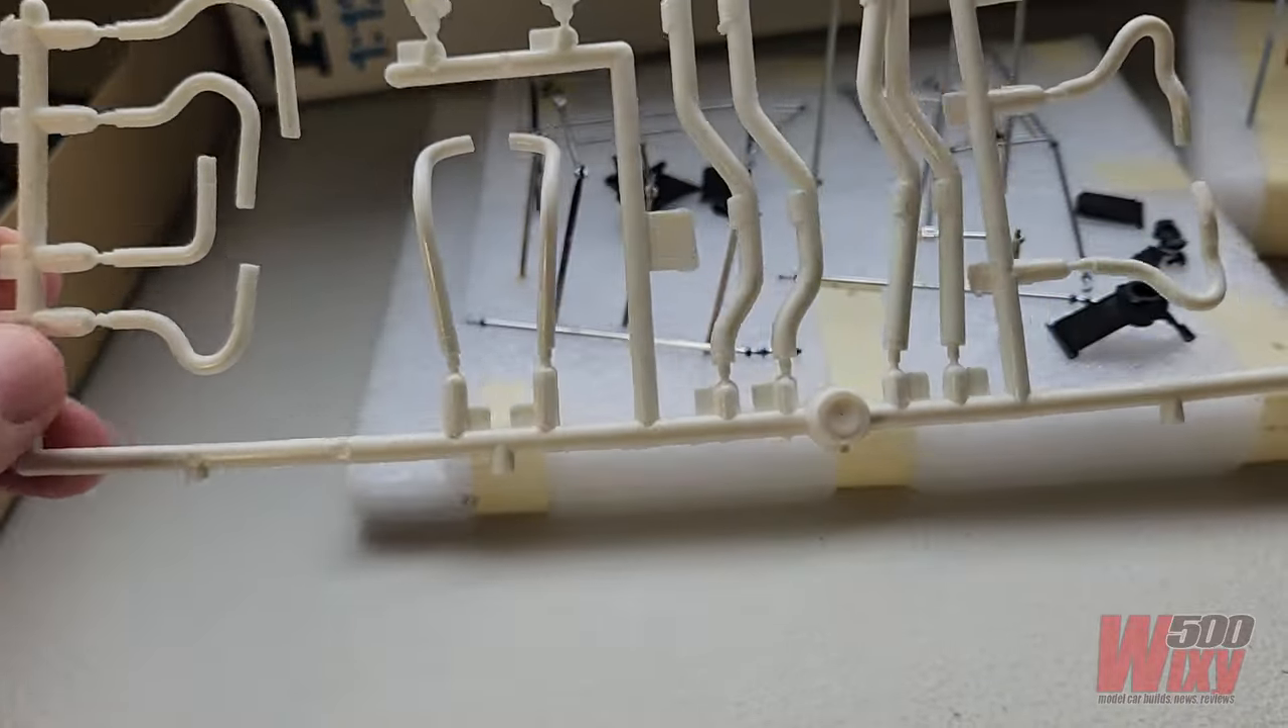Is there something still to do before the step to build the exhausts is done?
Yes.